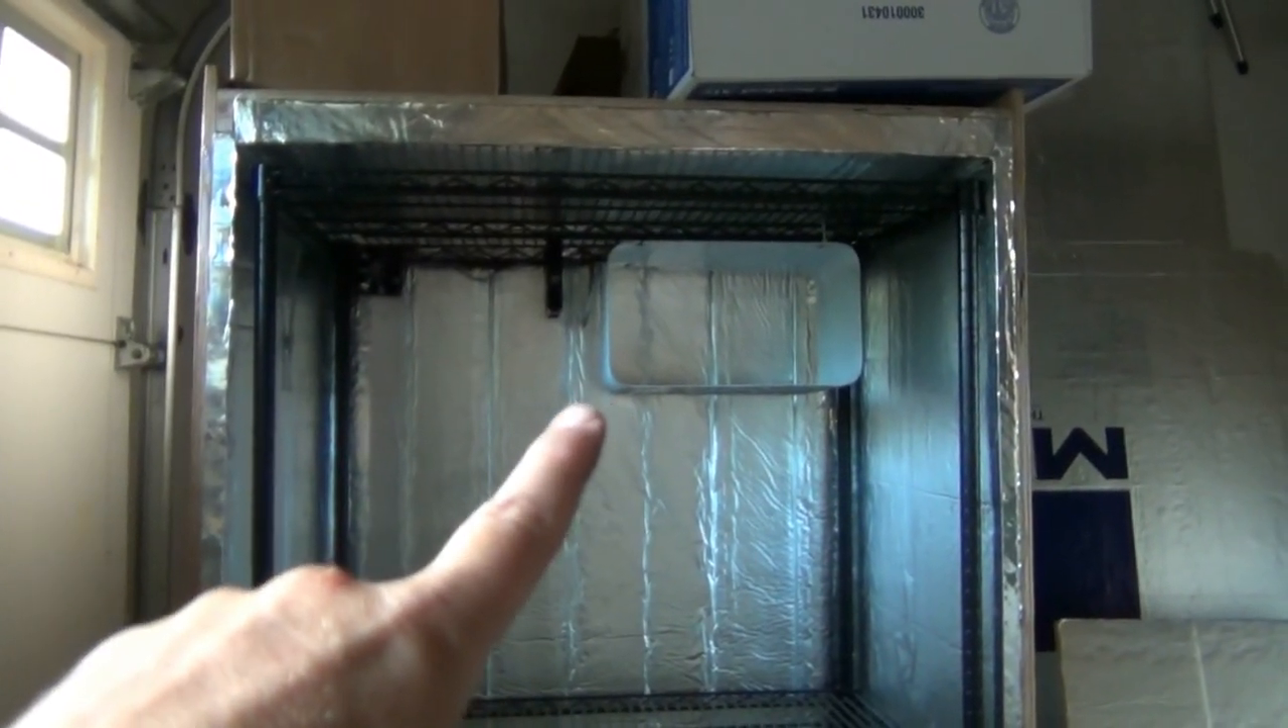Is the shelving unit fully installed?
Yes.